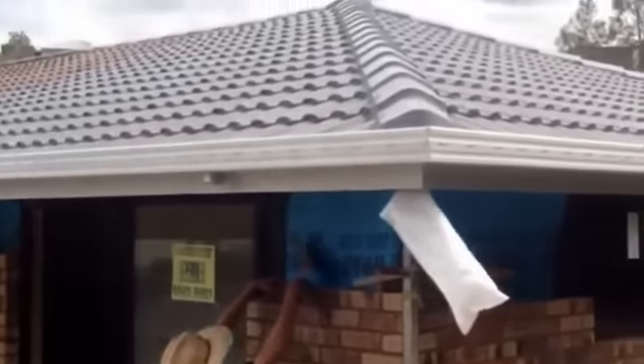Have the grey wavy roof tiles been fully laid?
Yes.